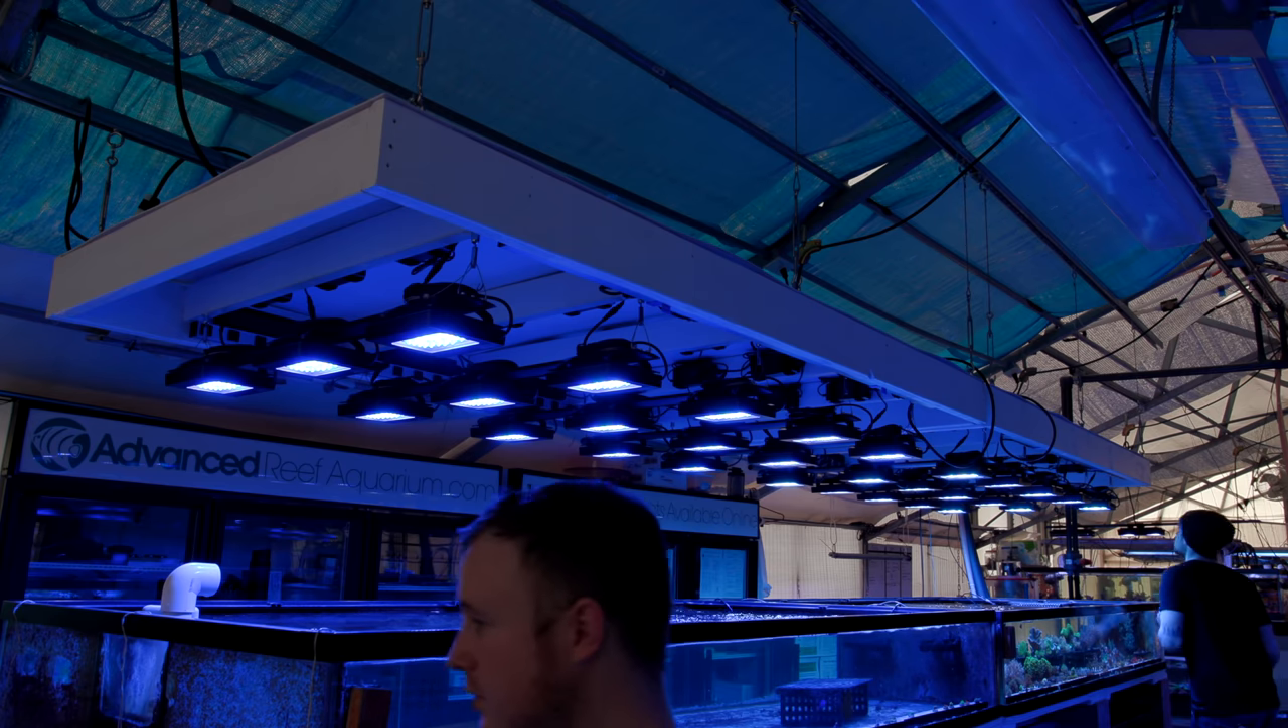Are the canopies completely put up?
Yes.